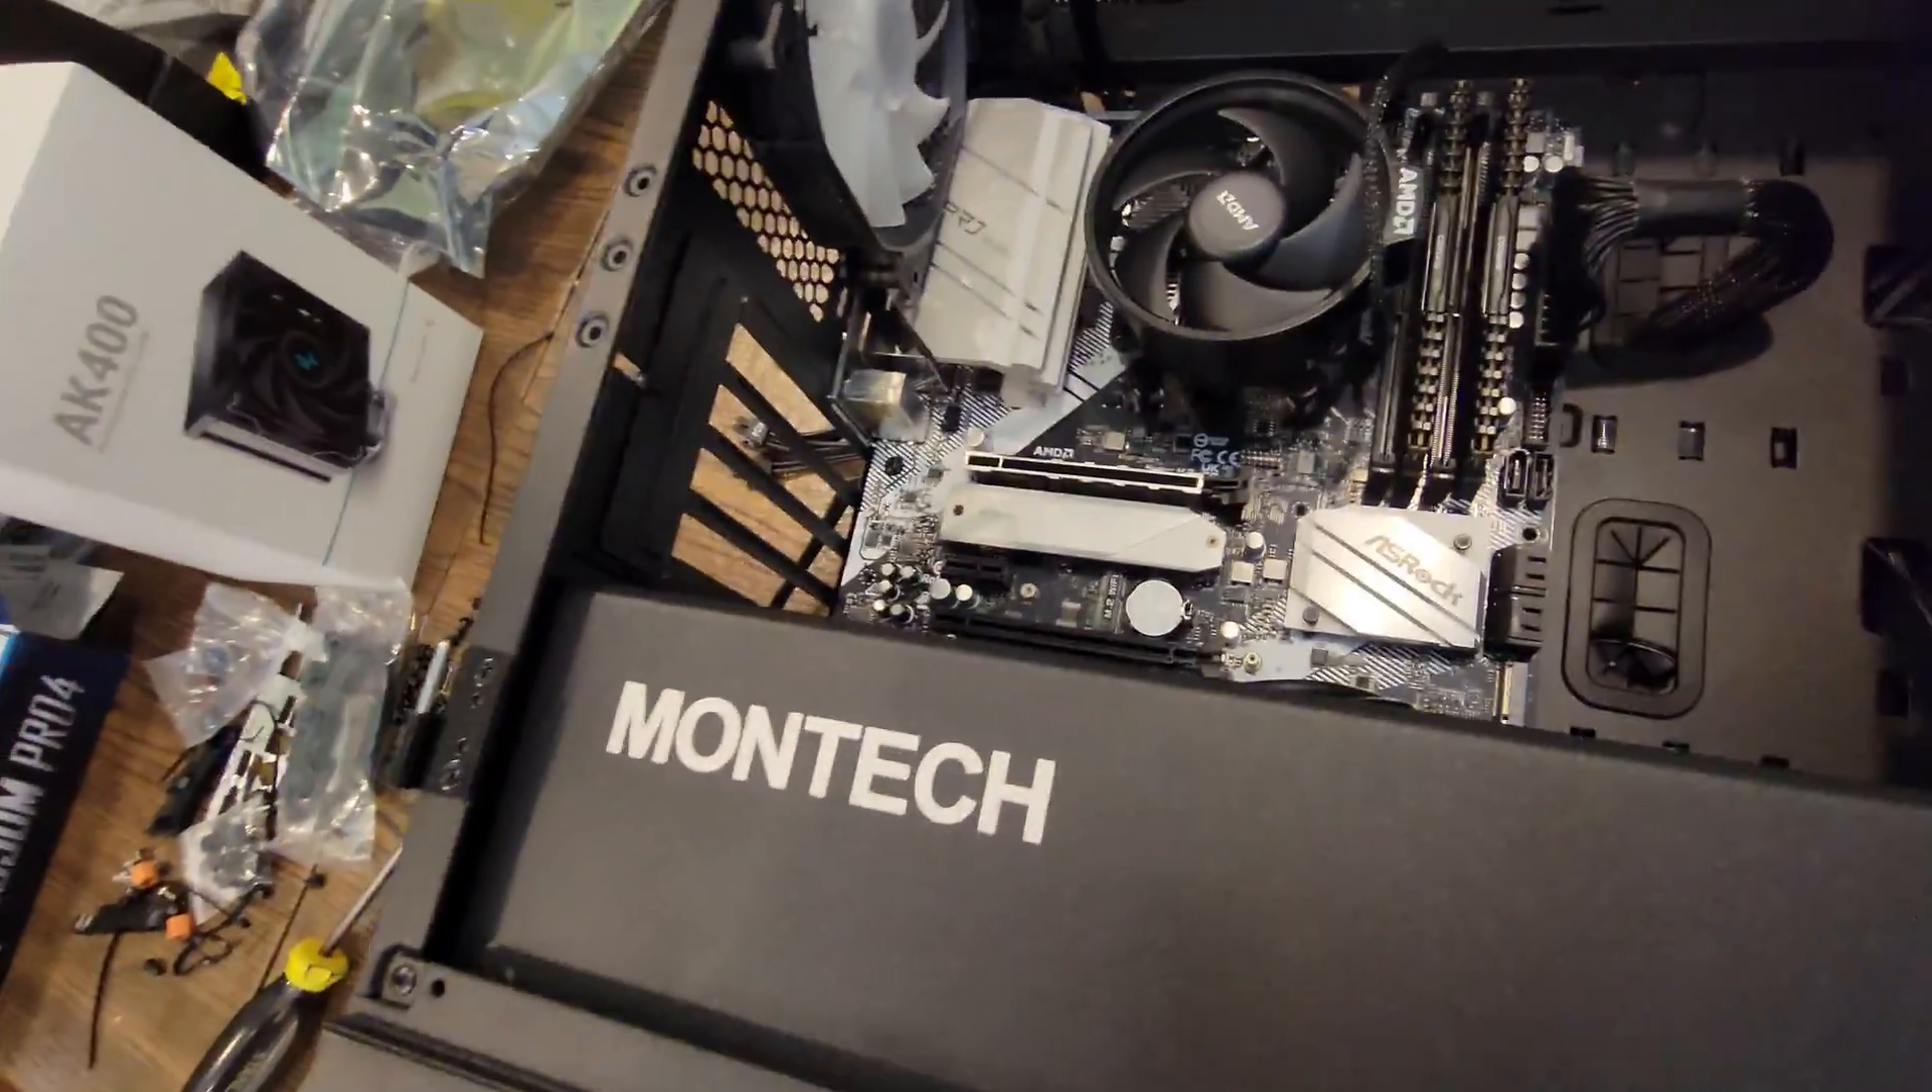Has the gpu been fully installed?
No.